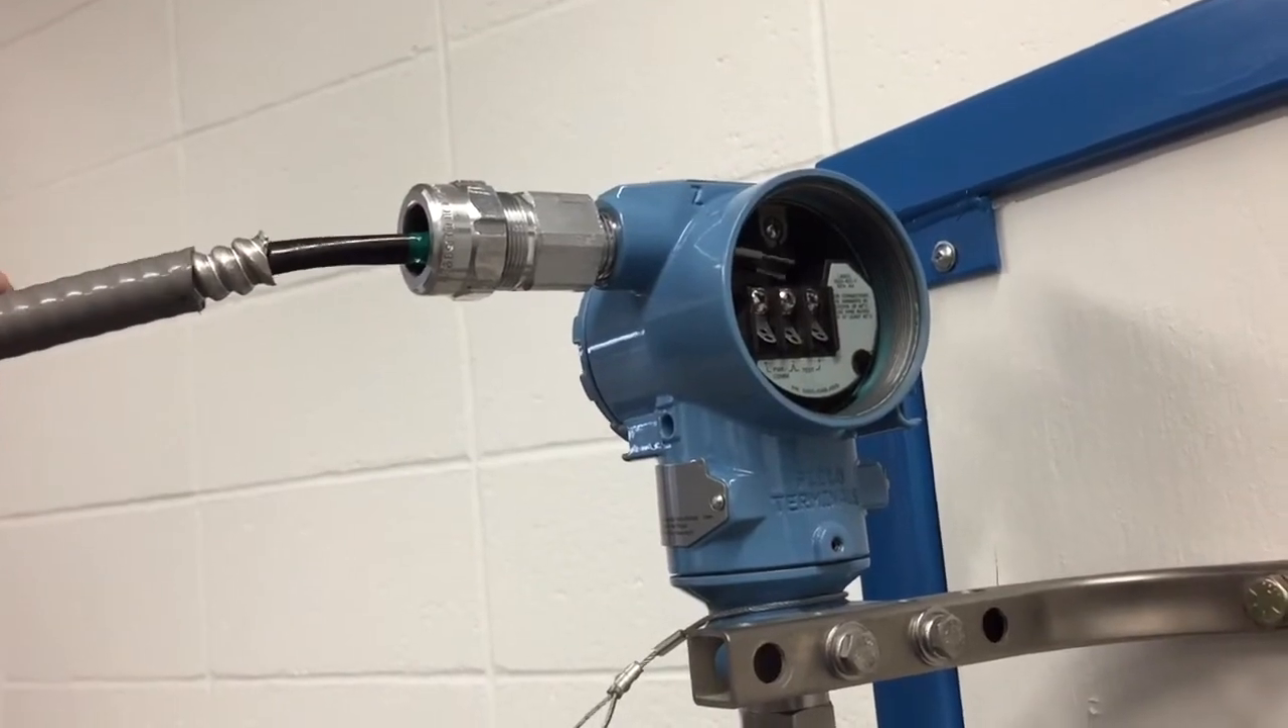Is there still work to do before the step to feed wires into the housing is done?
Yes.